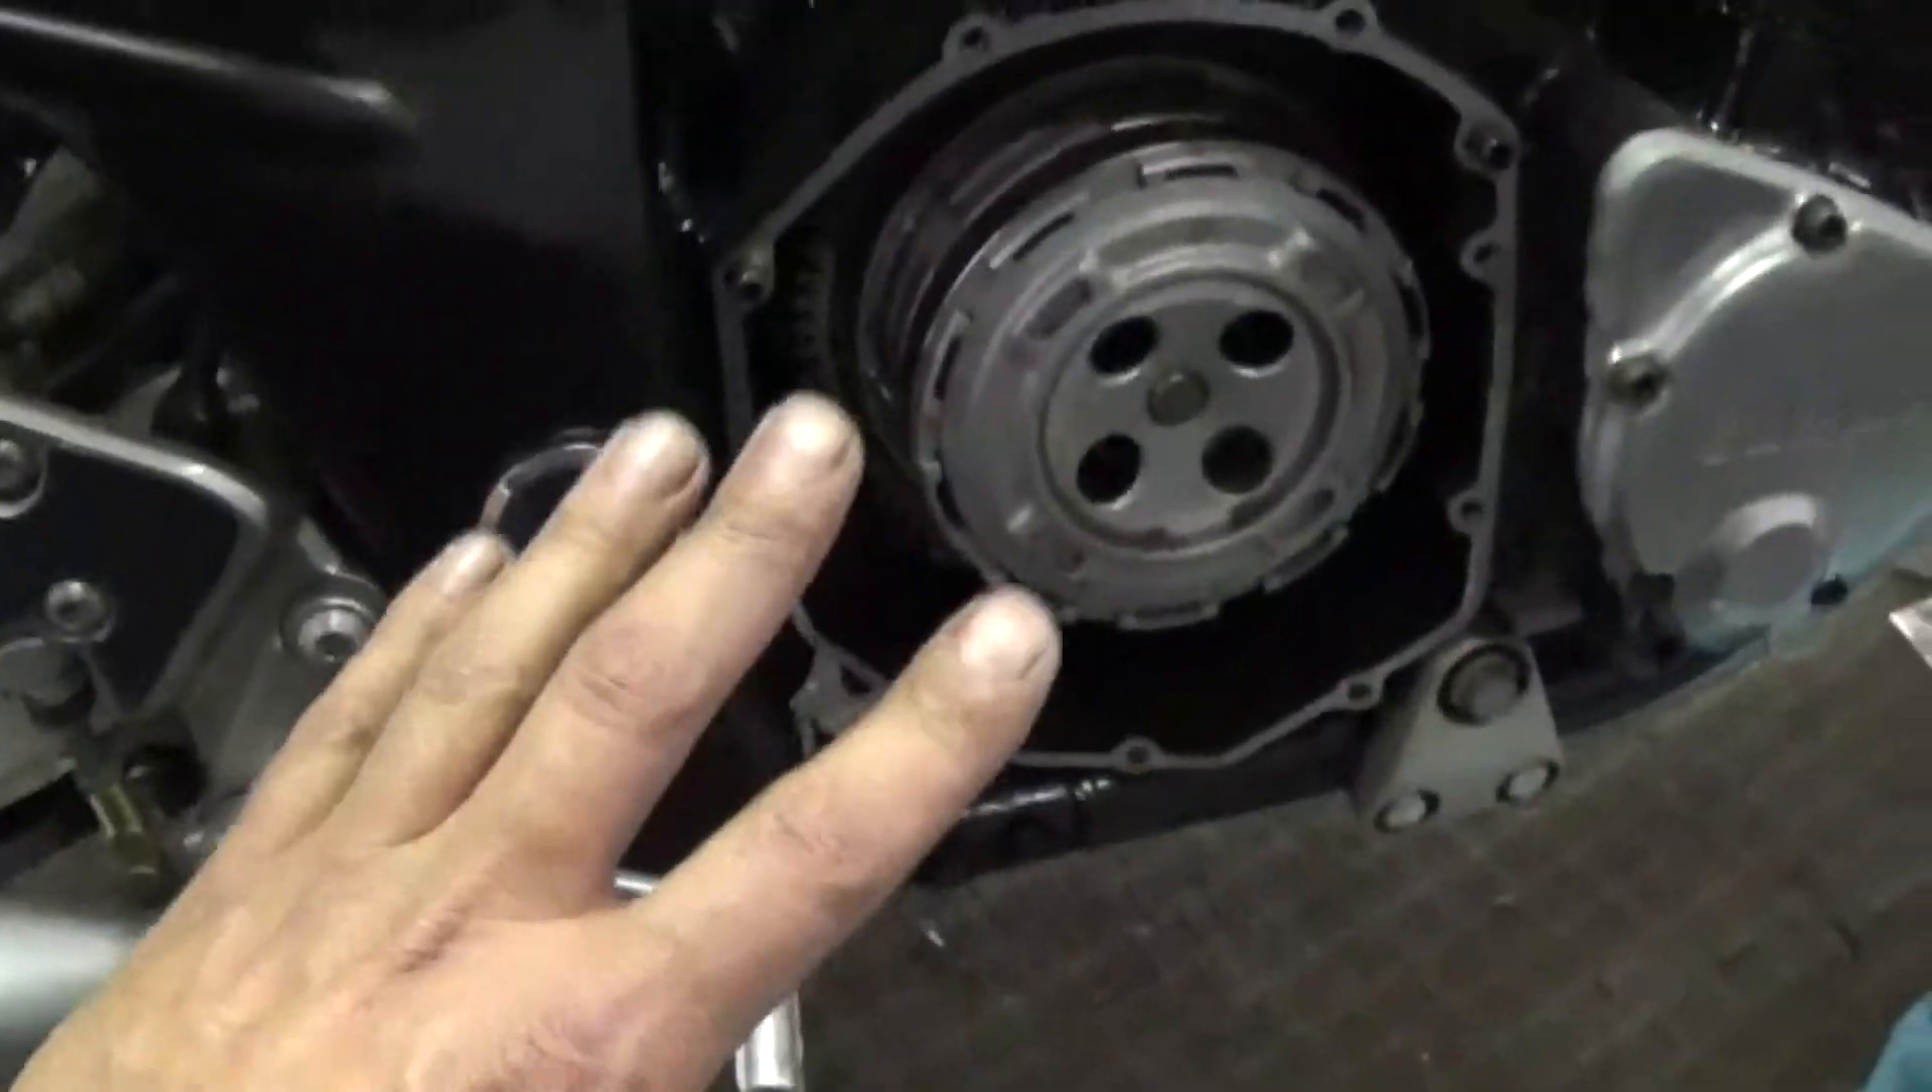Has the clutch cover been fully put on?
No.